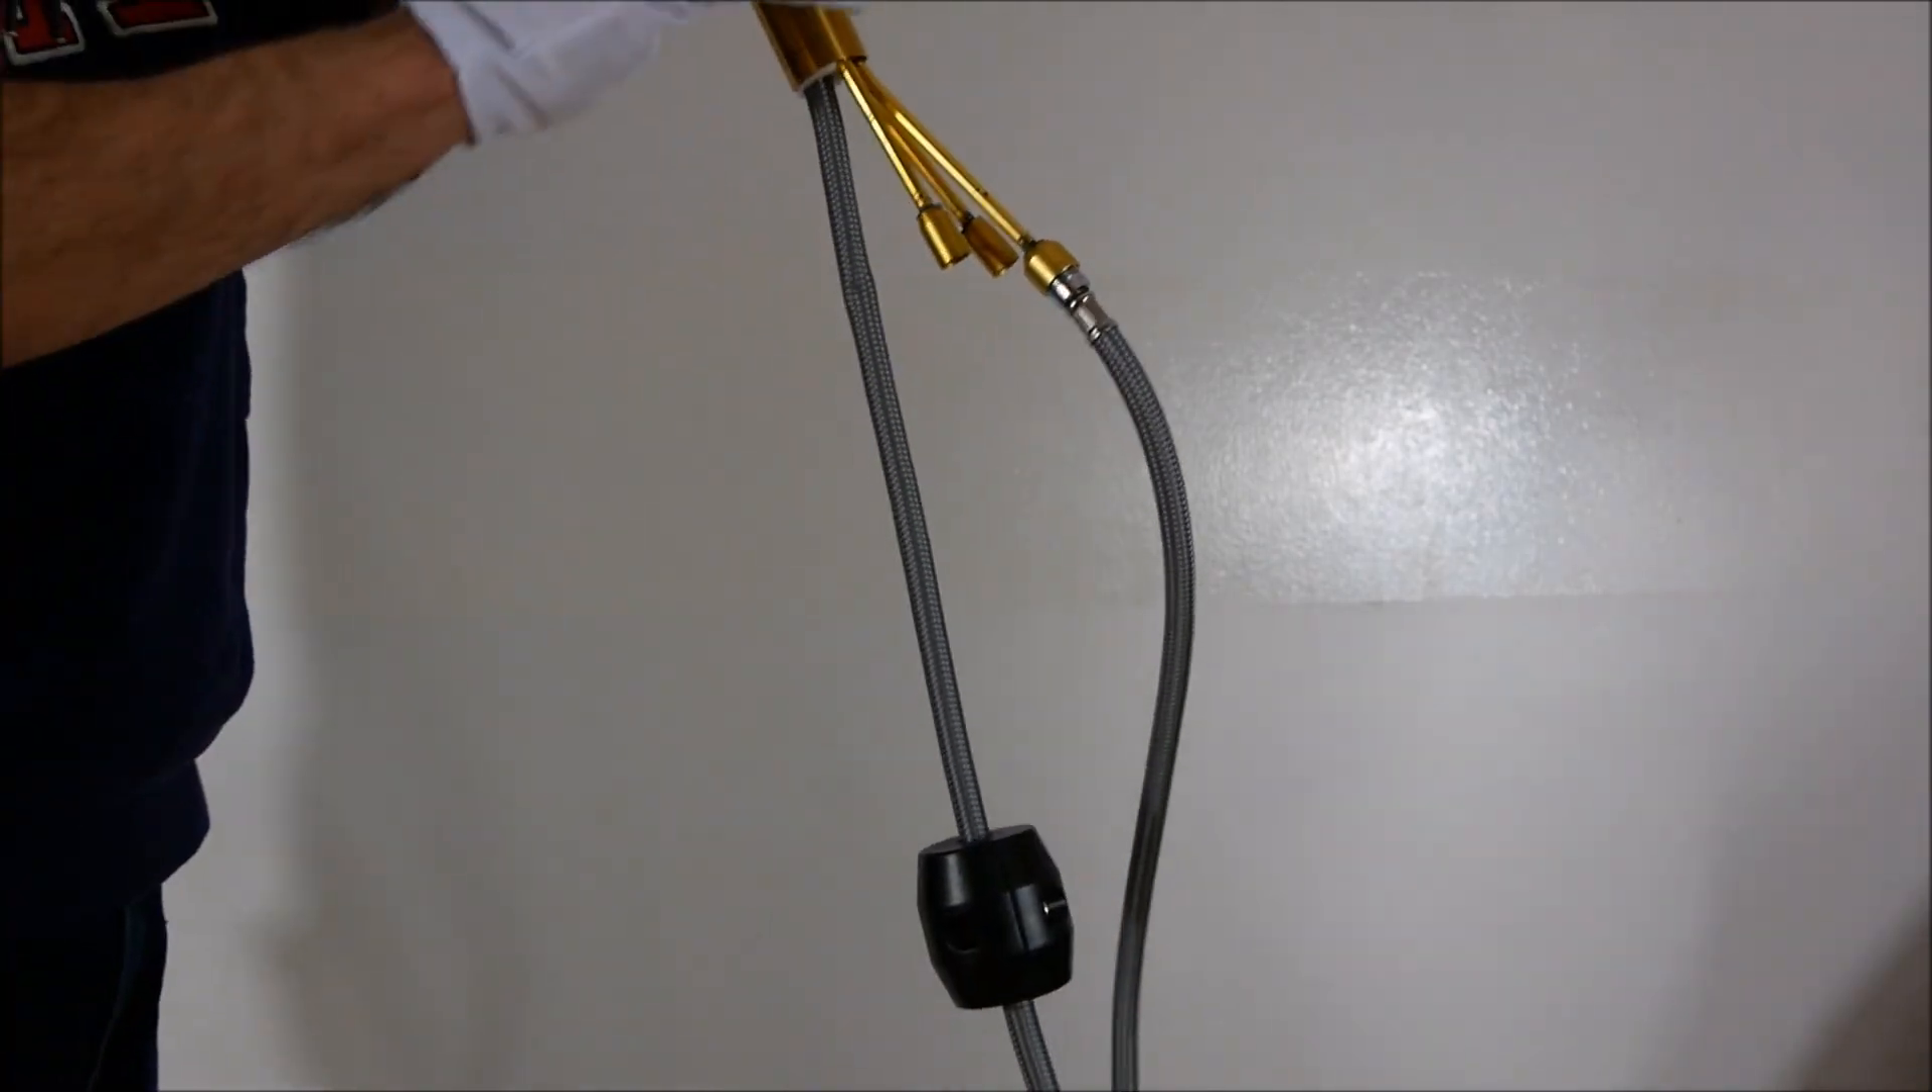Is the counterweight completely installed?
Yes.